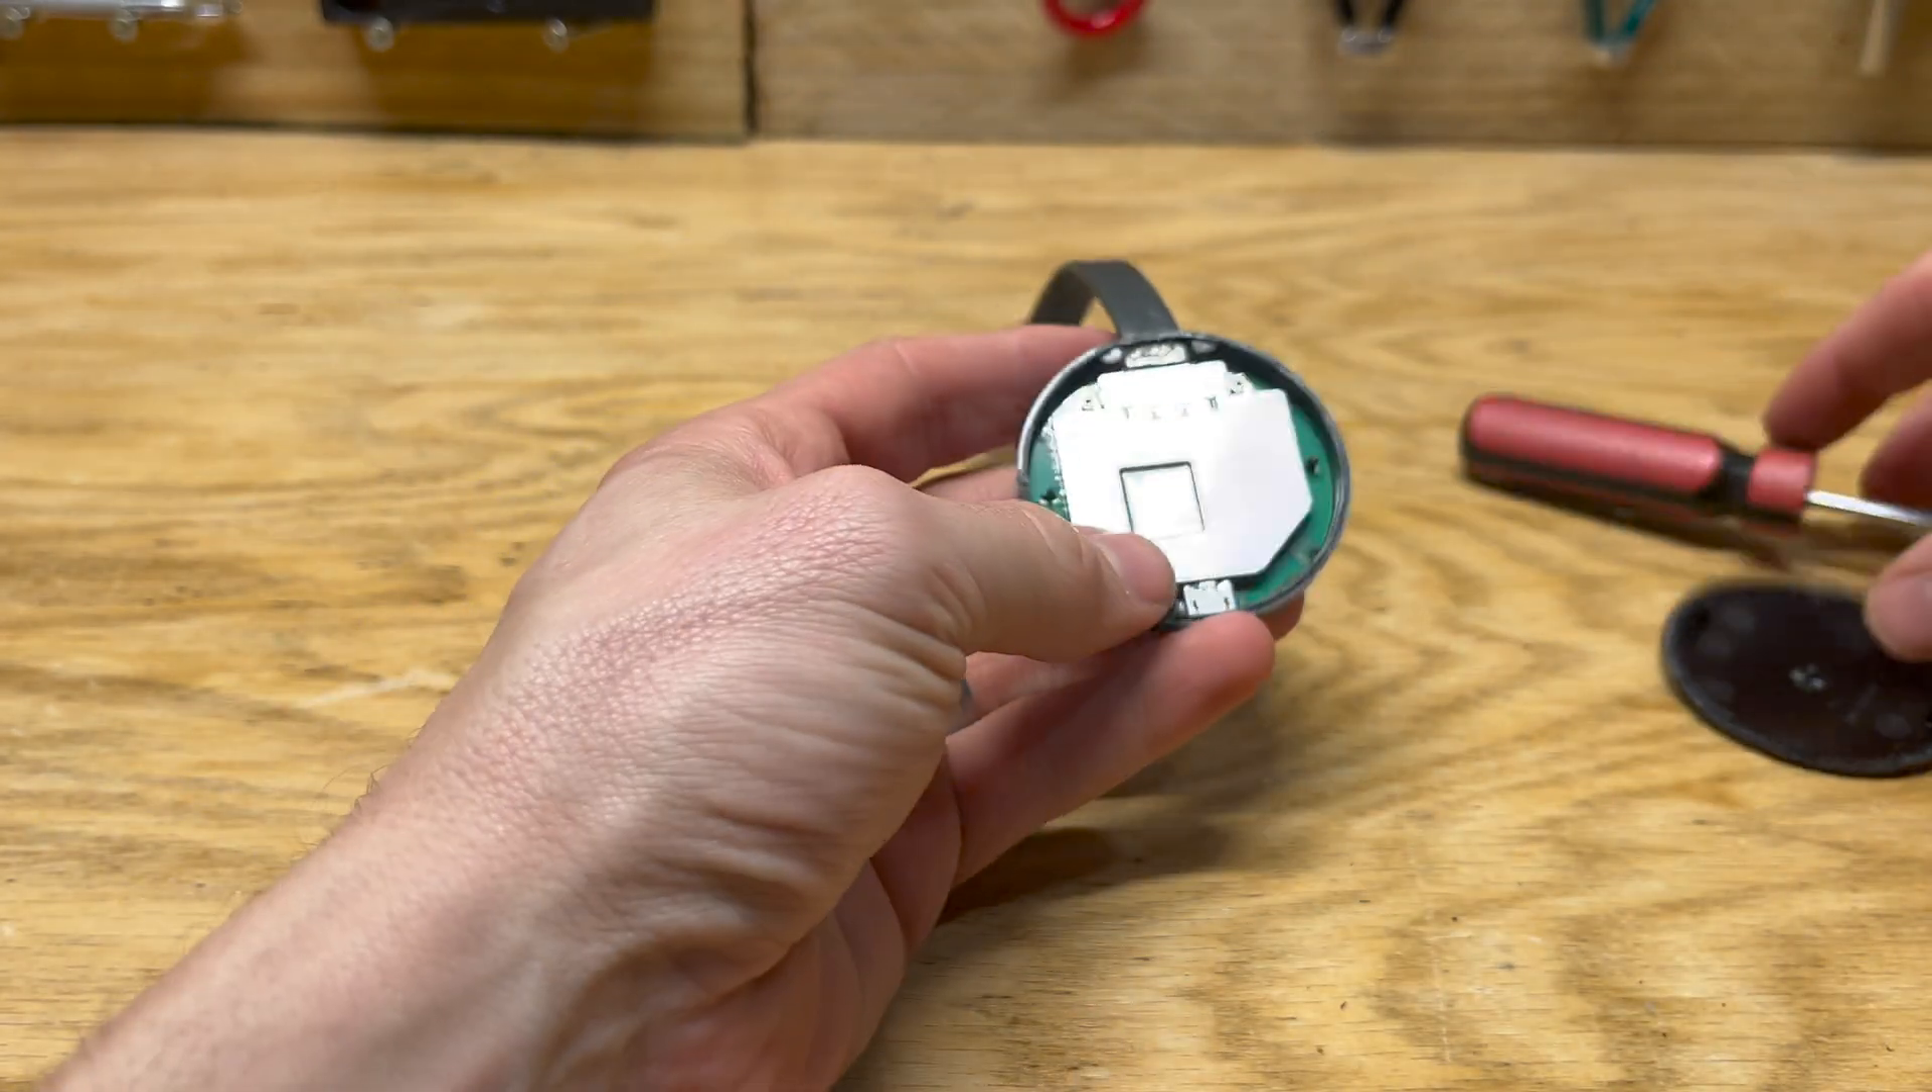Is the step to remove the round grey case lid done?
Yes.